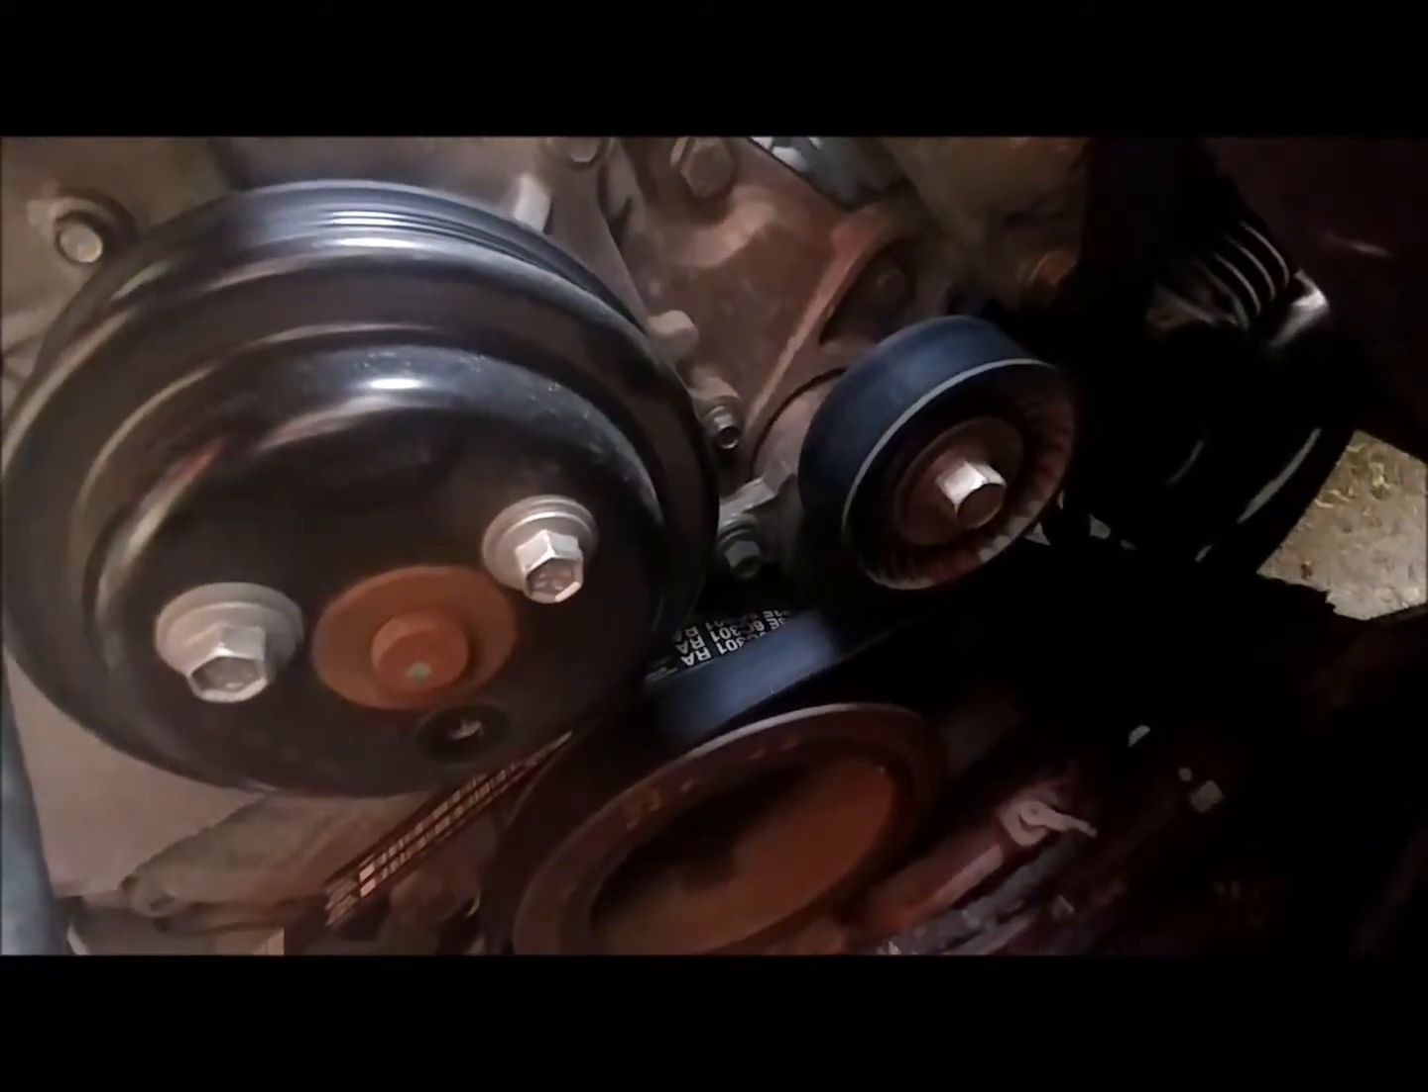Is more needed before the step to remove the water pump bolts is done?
Yes.